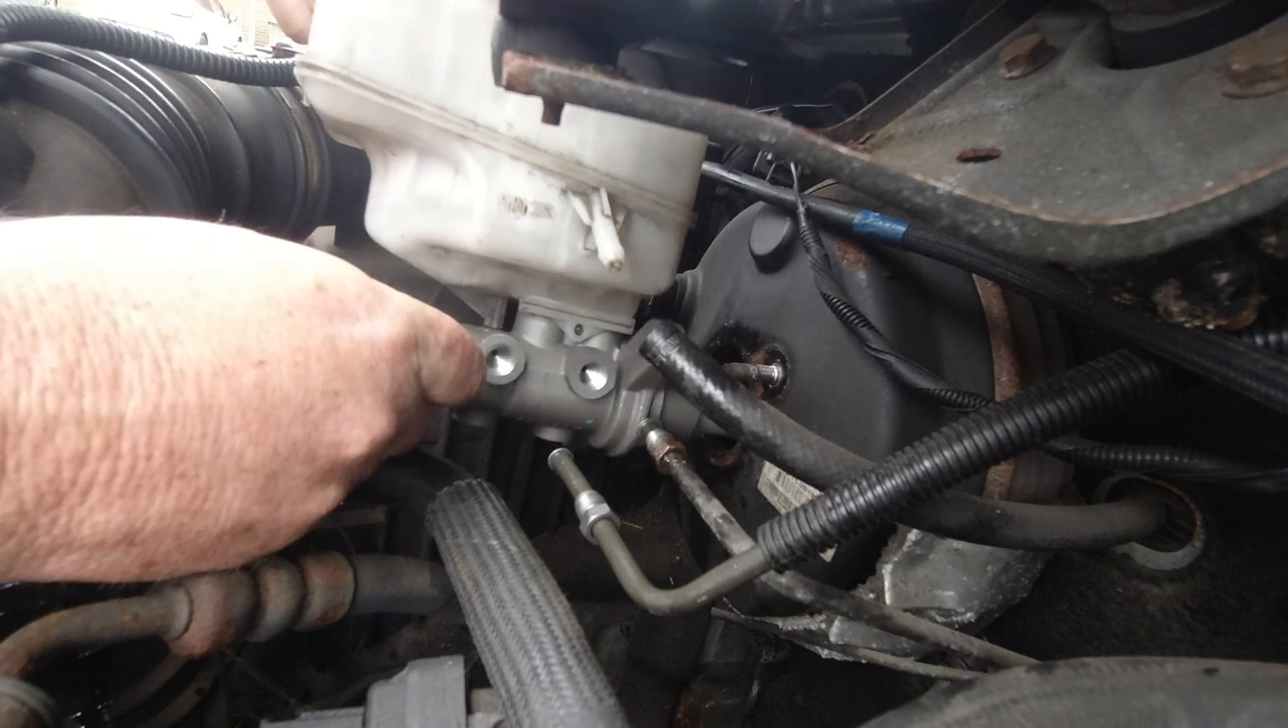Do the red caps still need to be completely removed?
No.